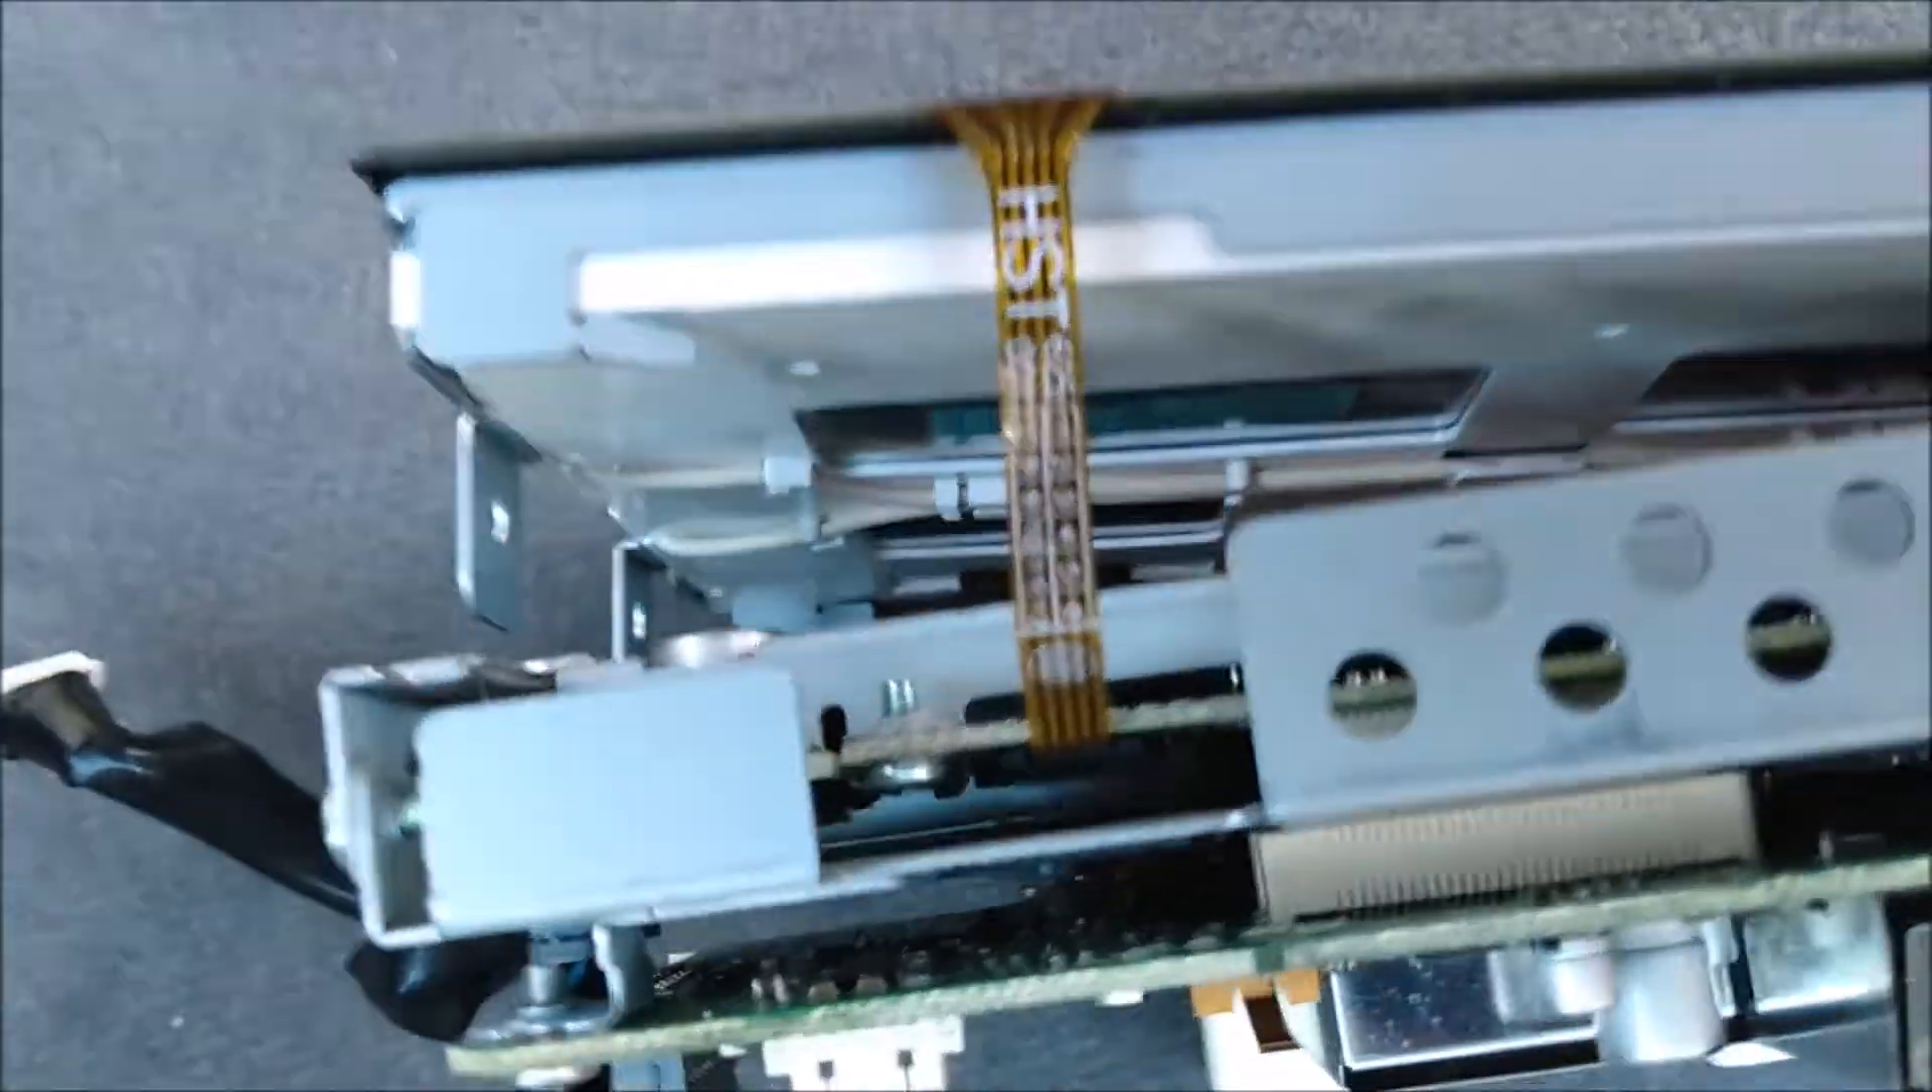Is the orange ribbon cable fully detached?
No.